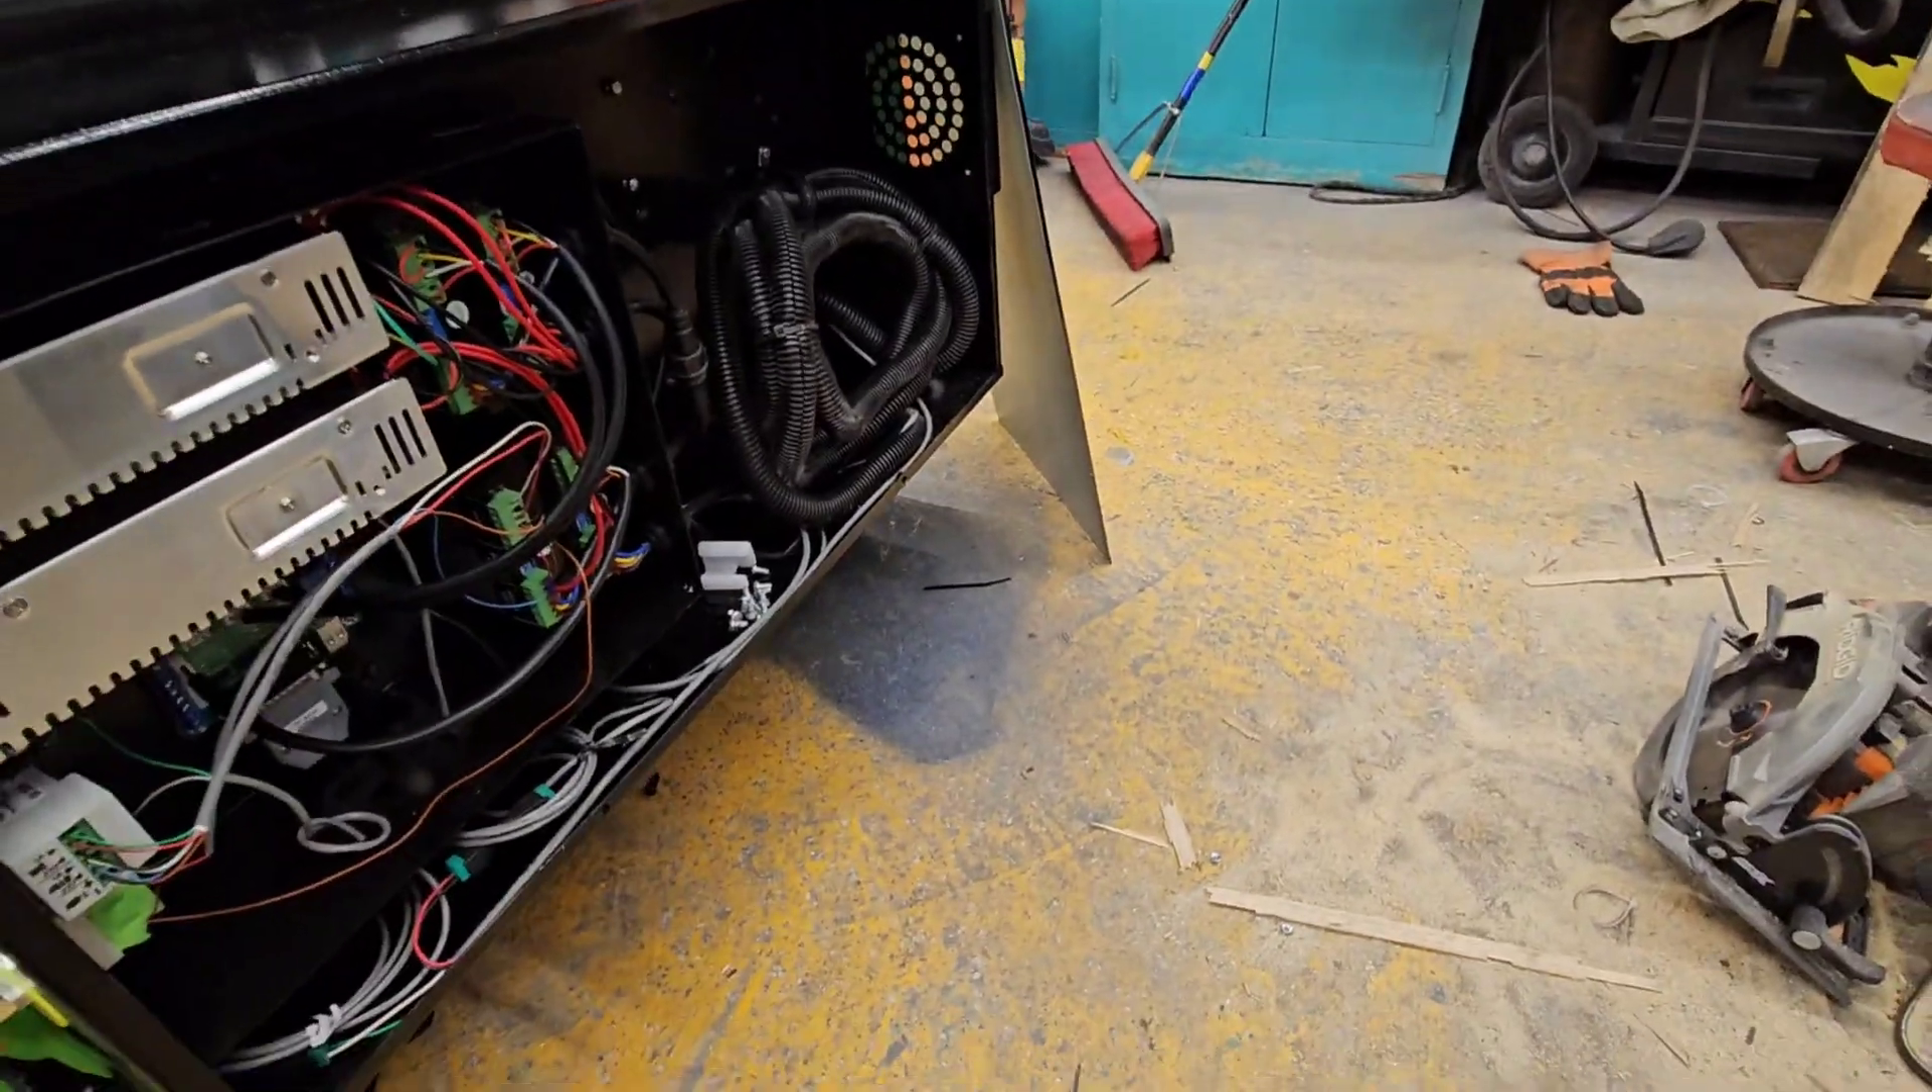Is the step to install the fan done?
No.